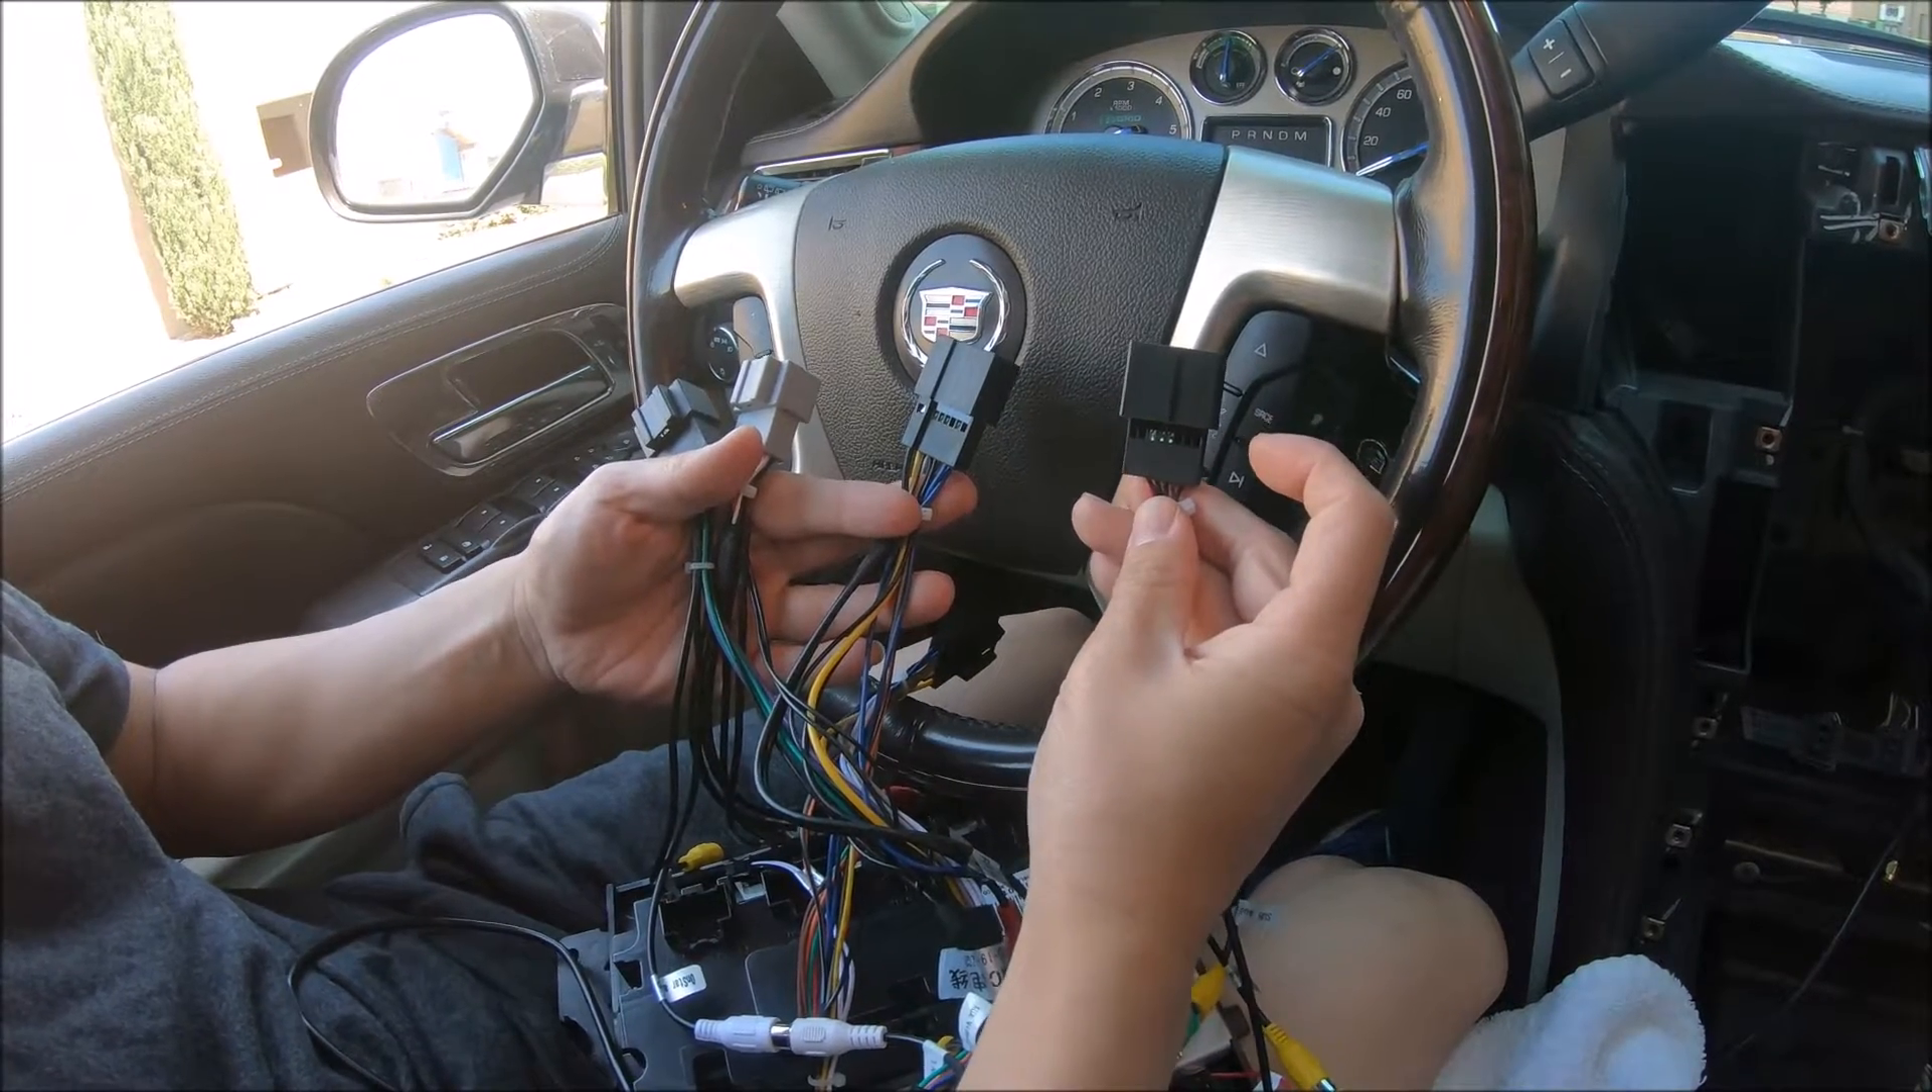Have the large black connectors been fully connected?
No.